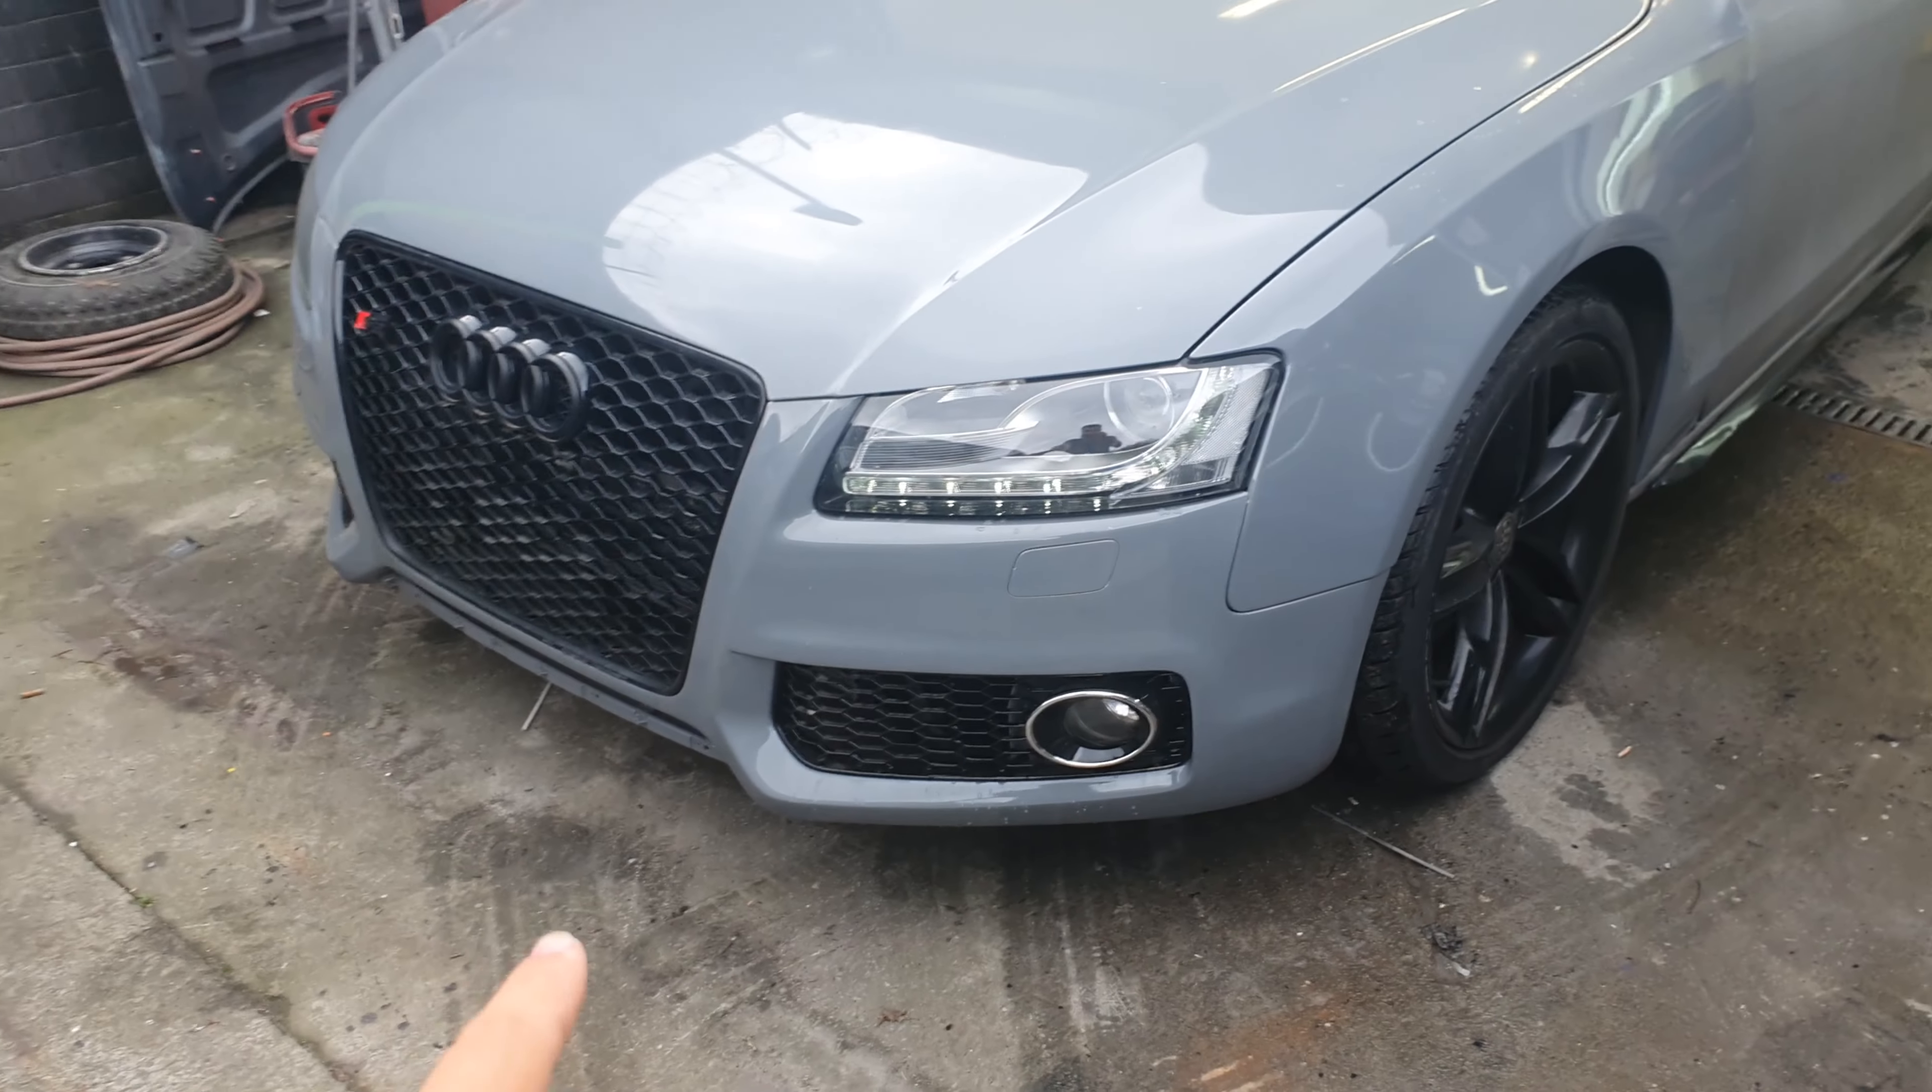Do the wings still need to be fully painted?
No.